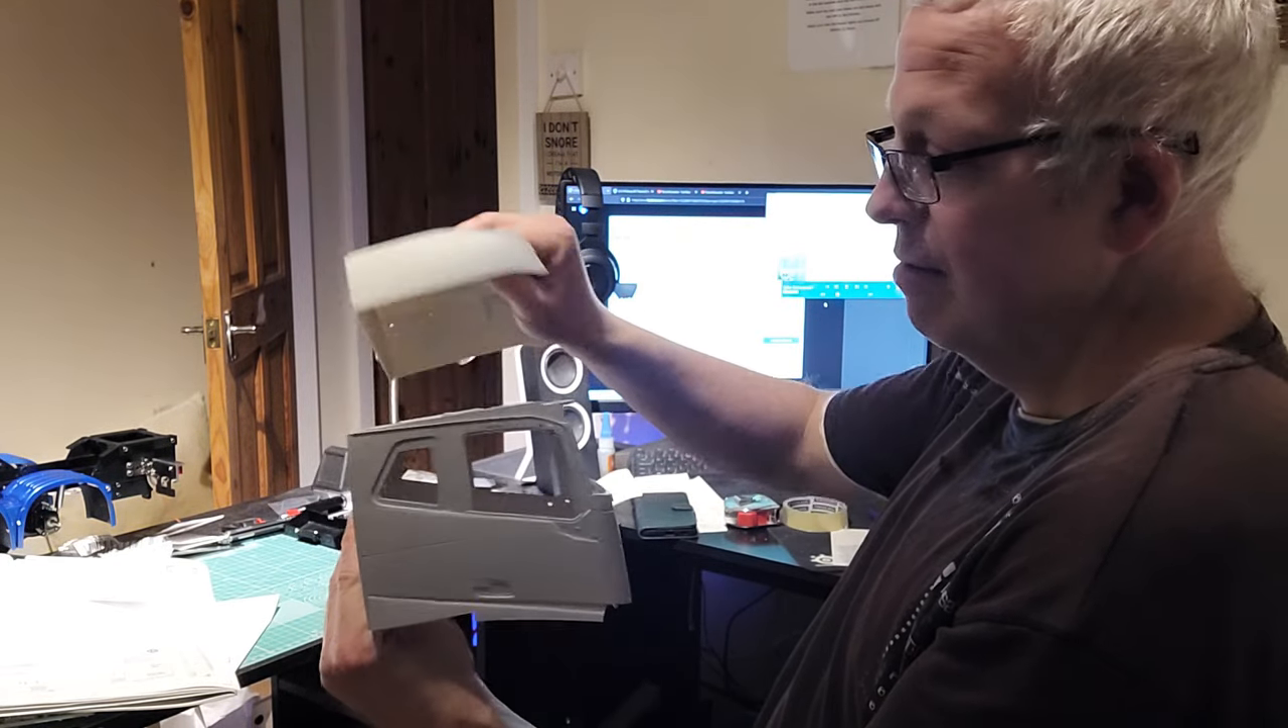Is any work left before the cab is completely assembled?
Yes.